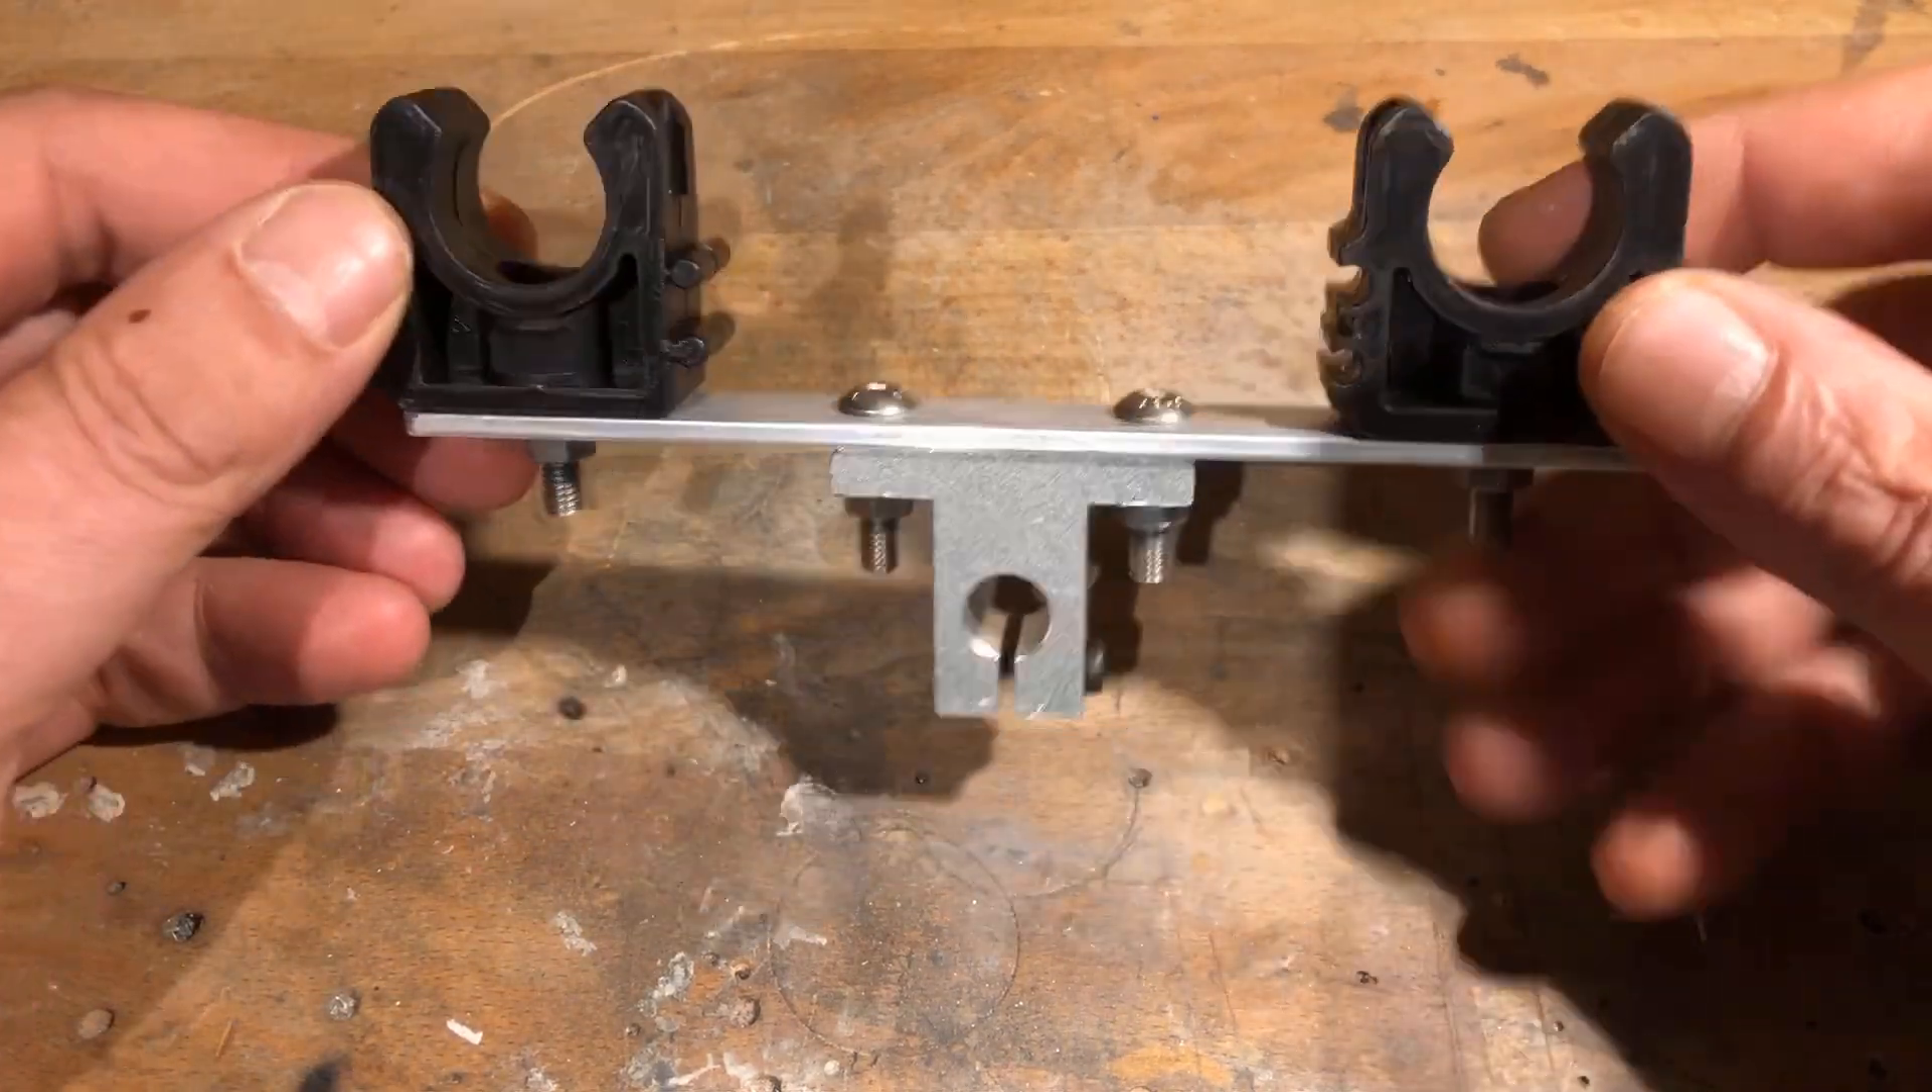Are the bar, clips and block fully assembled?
Yes.